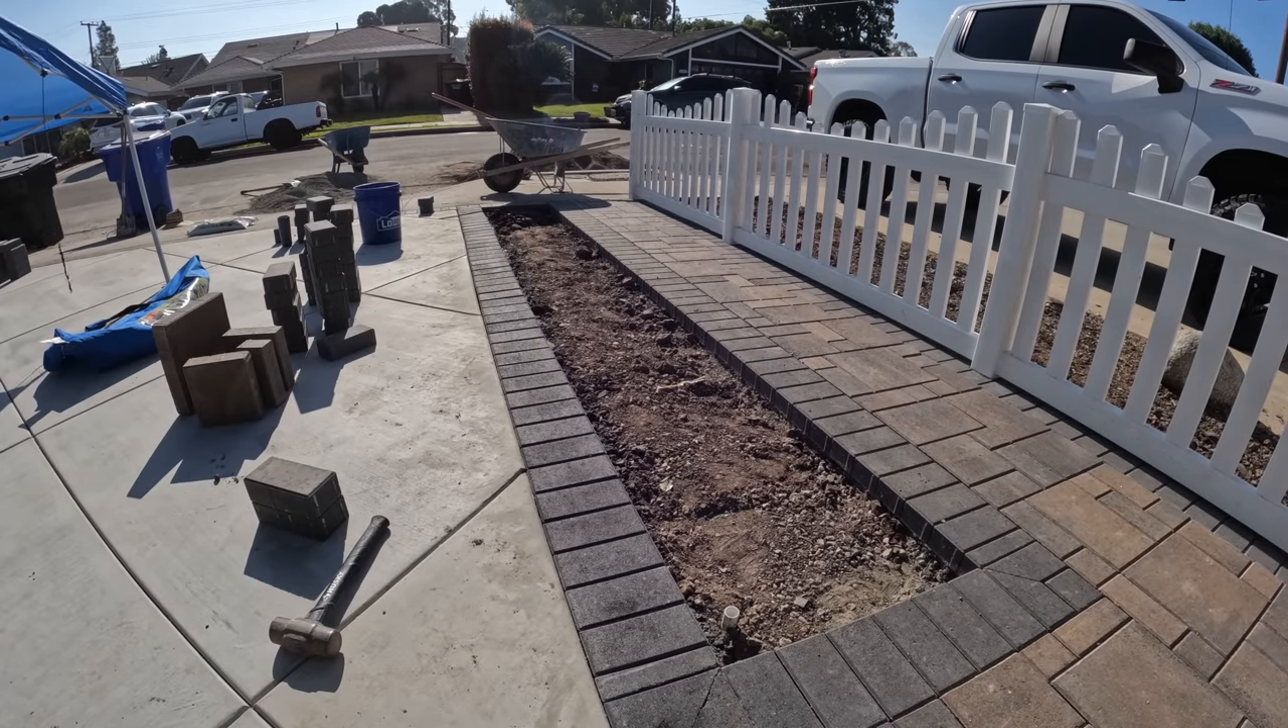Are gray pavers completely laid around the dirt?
Yes.